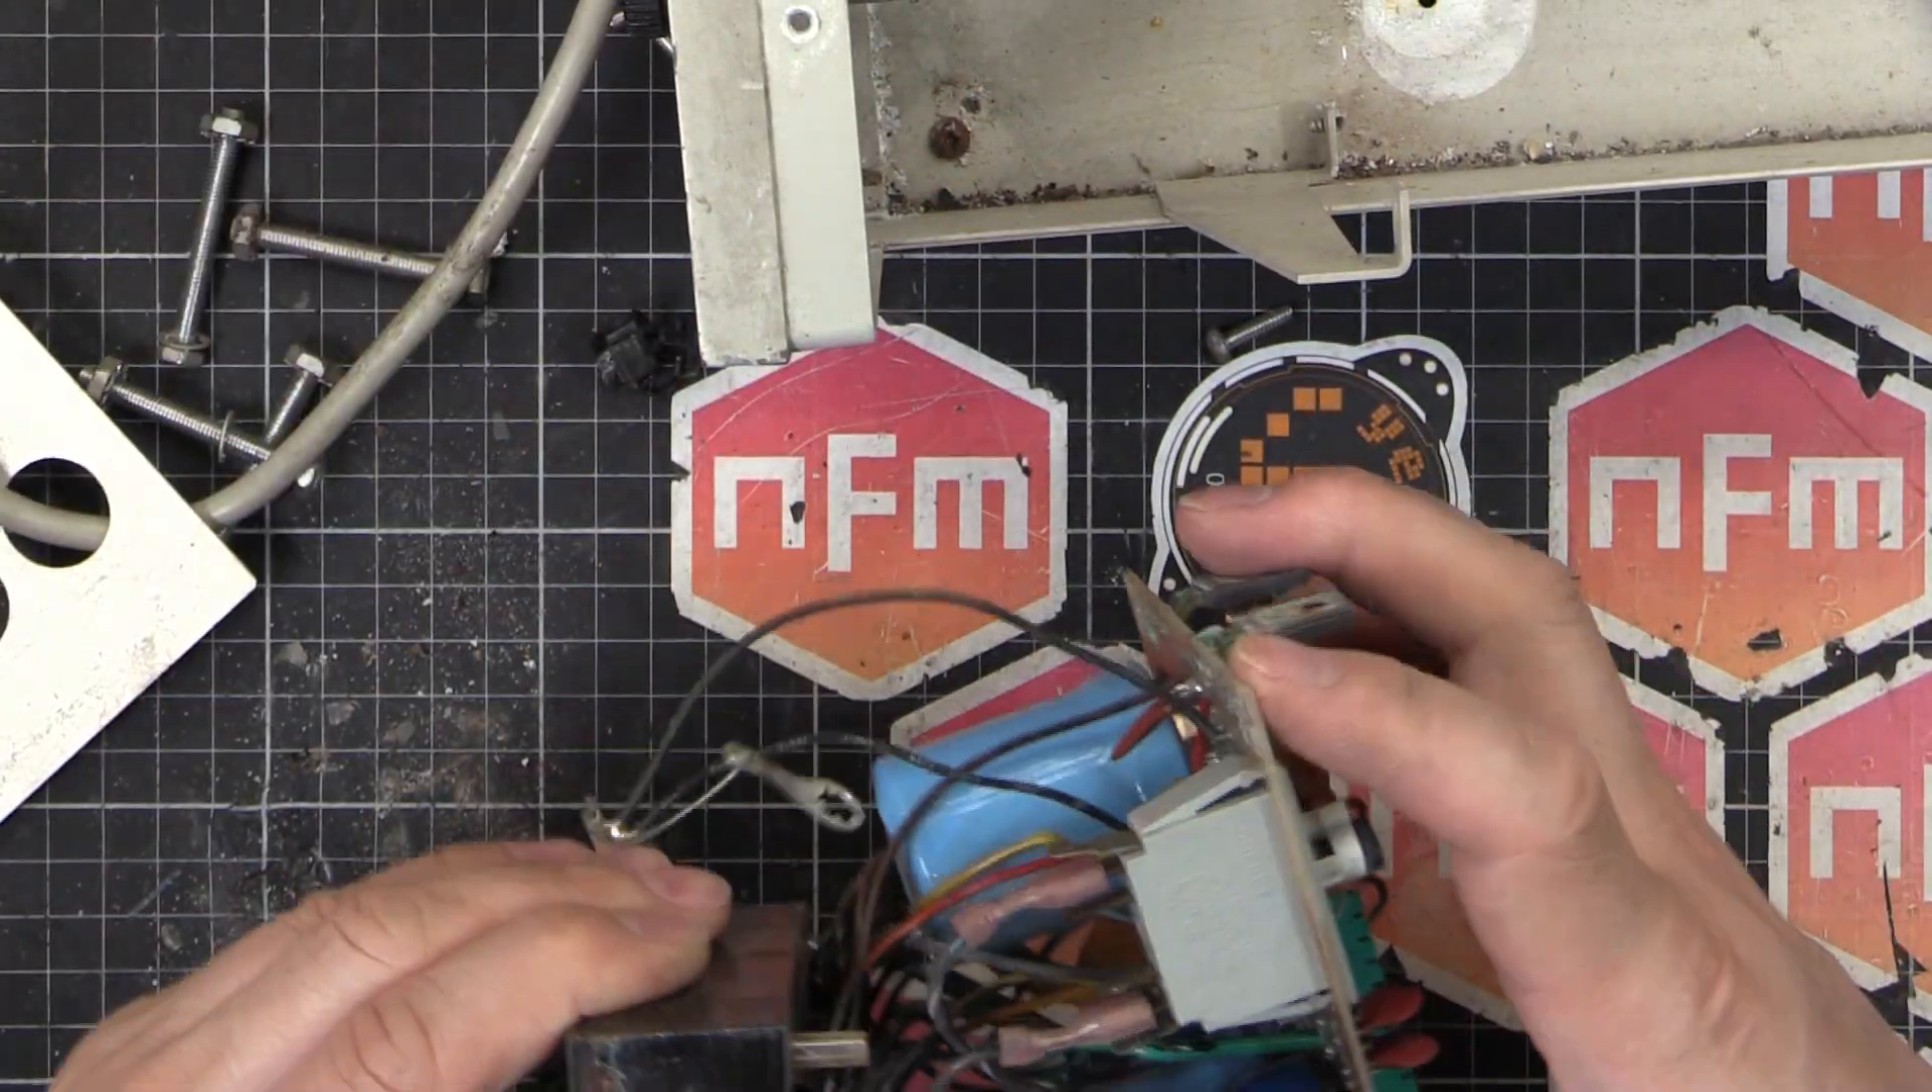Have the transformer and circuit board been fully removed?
Yes.